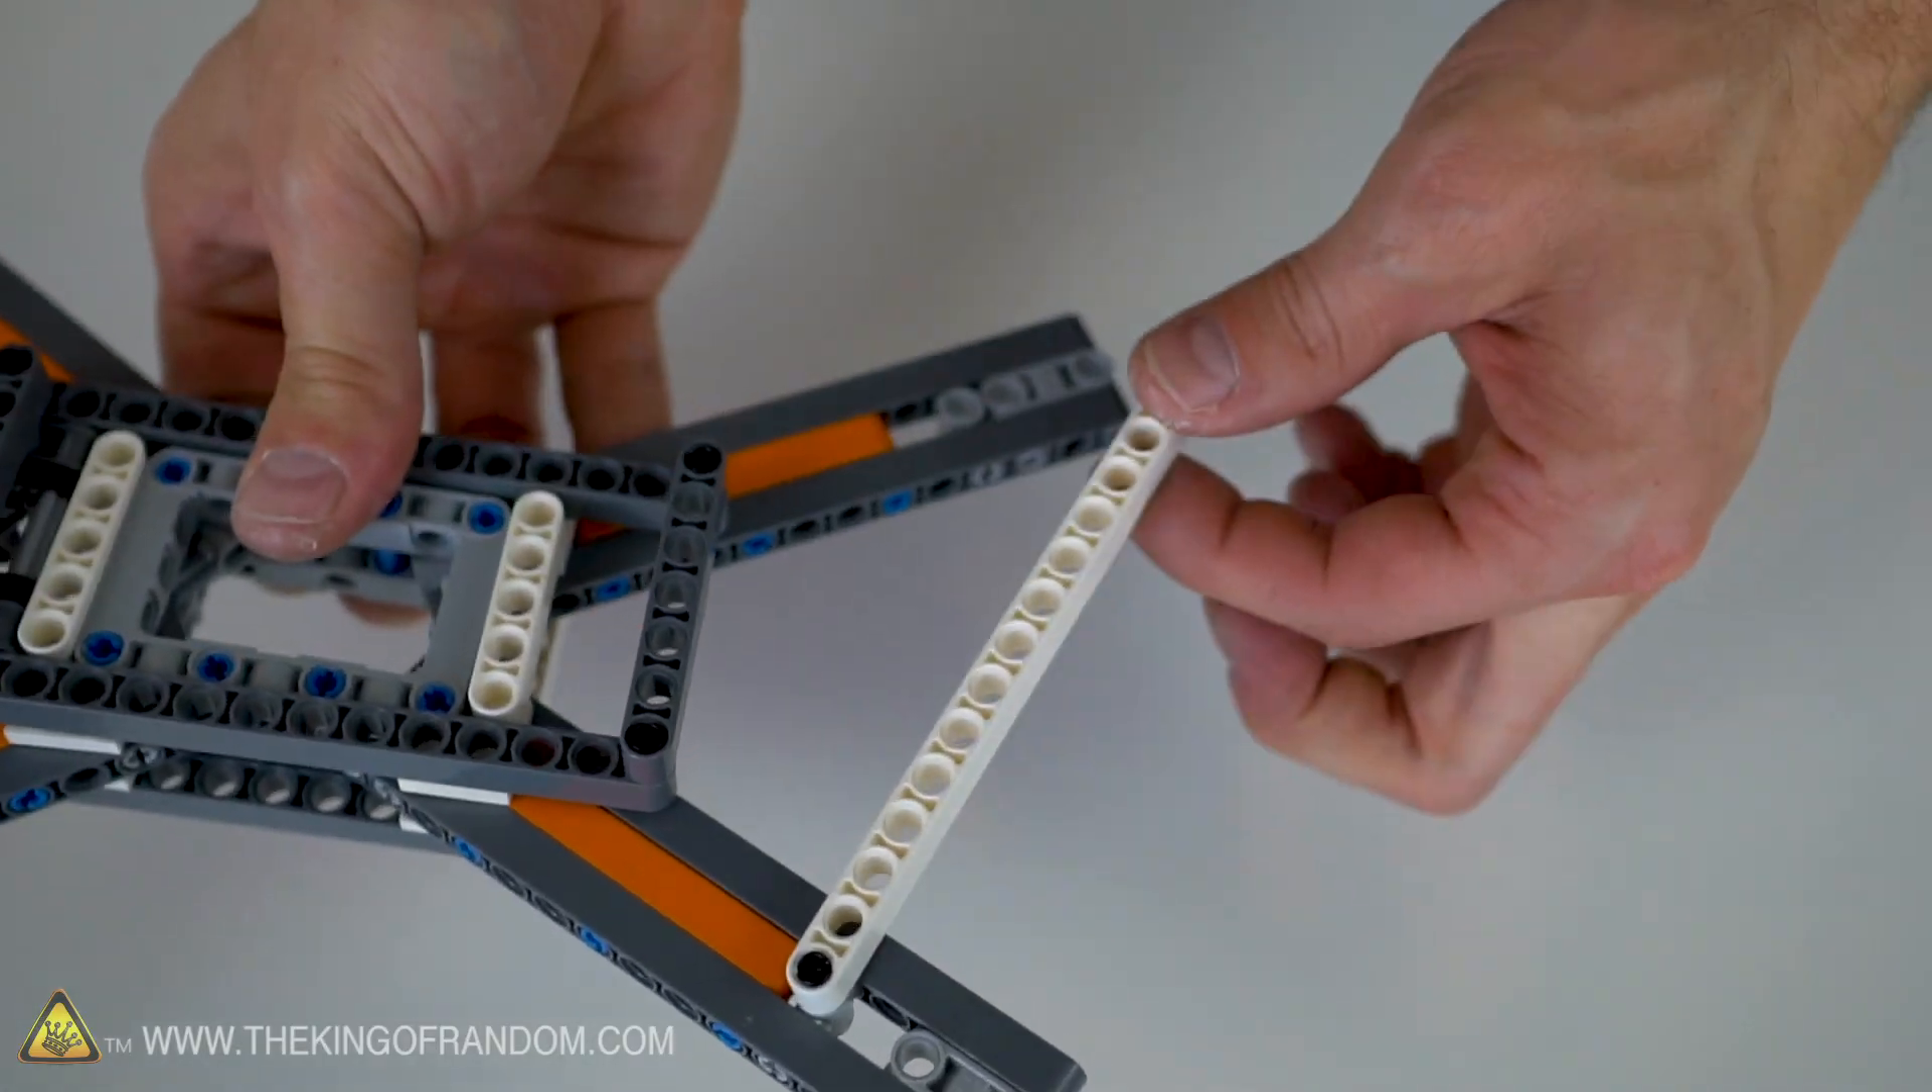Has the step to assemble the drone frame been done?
No.